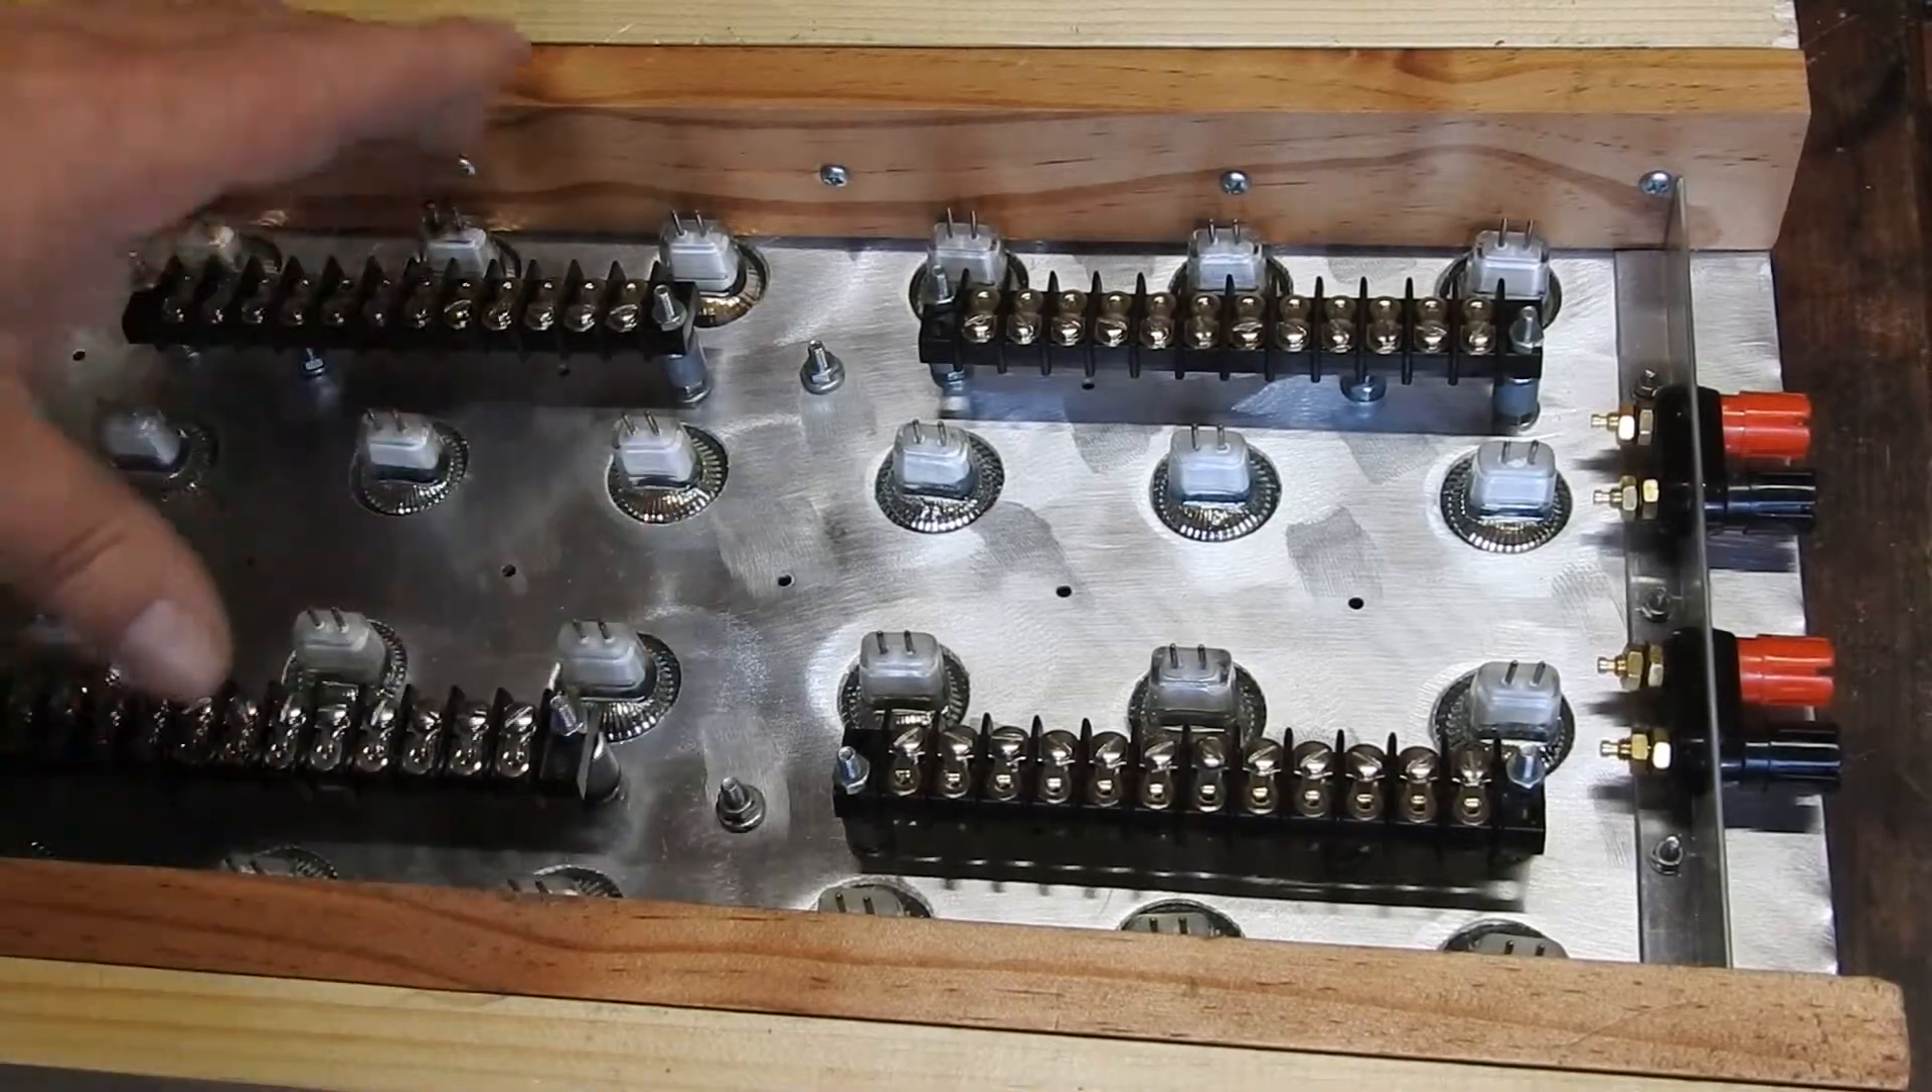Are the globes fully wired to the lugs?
No.